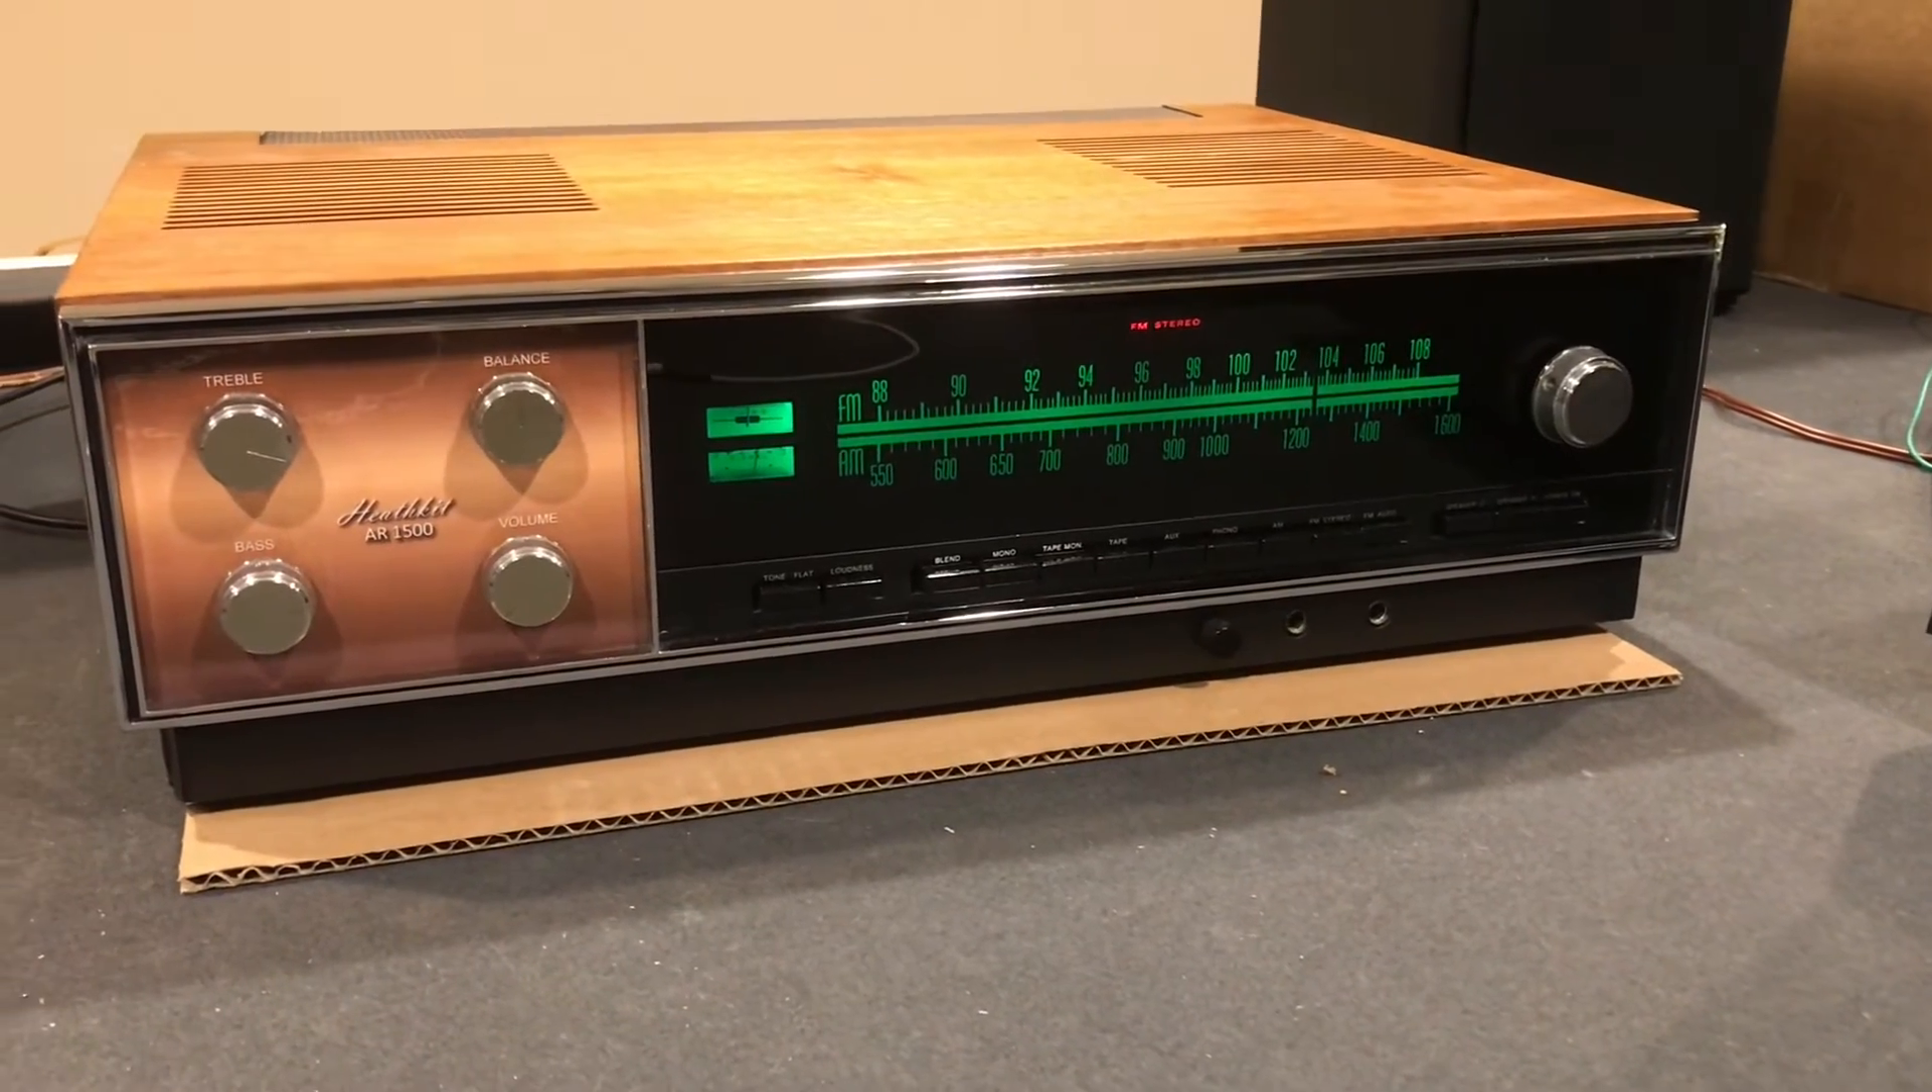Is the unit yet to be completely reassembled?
No.